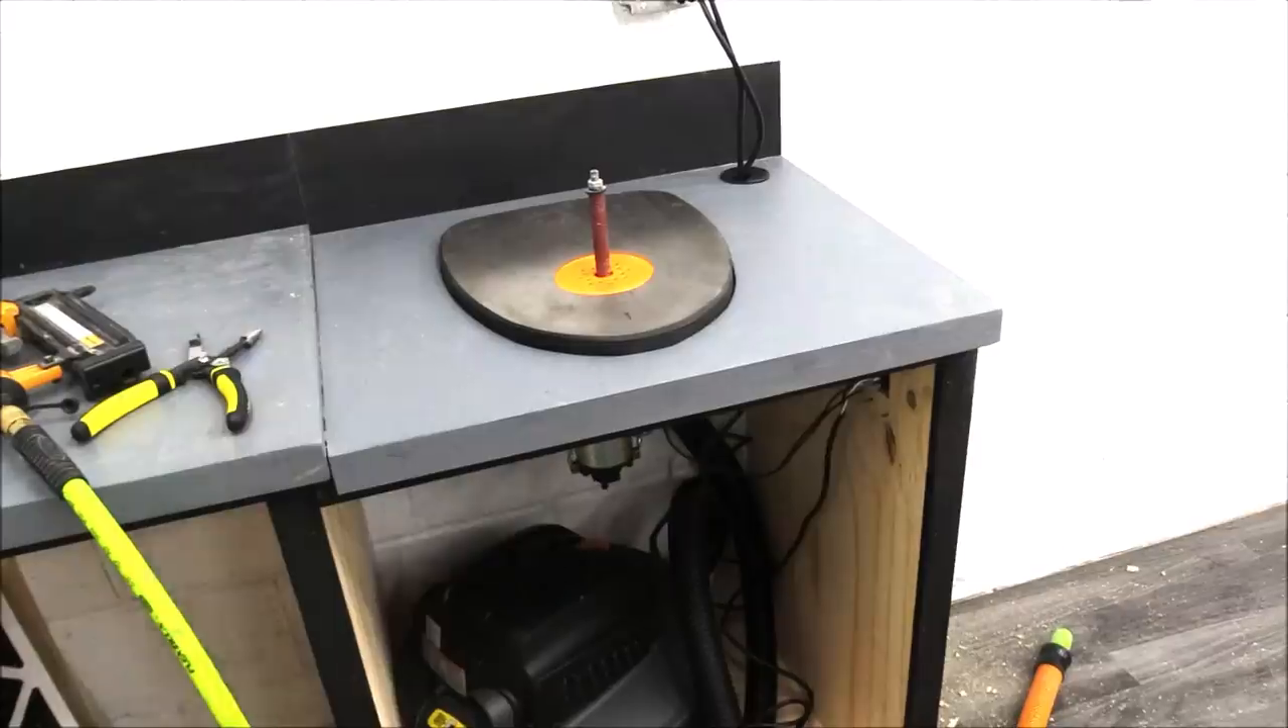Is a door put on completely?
No.